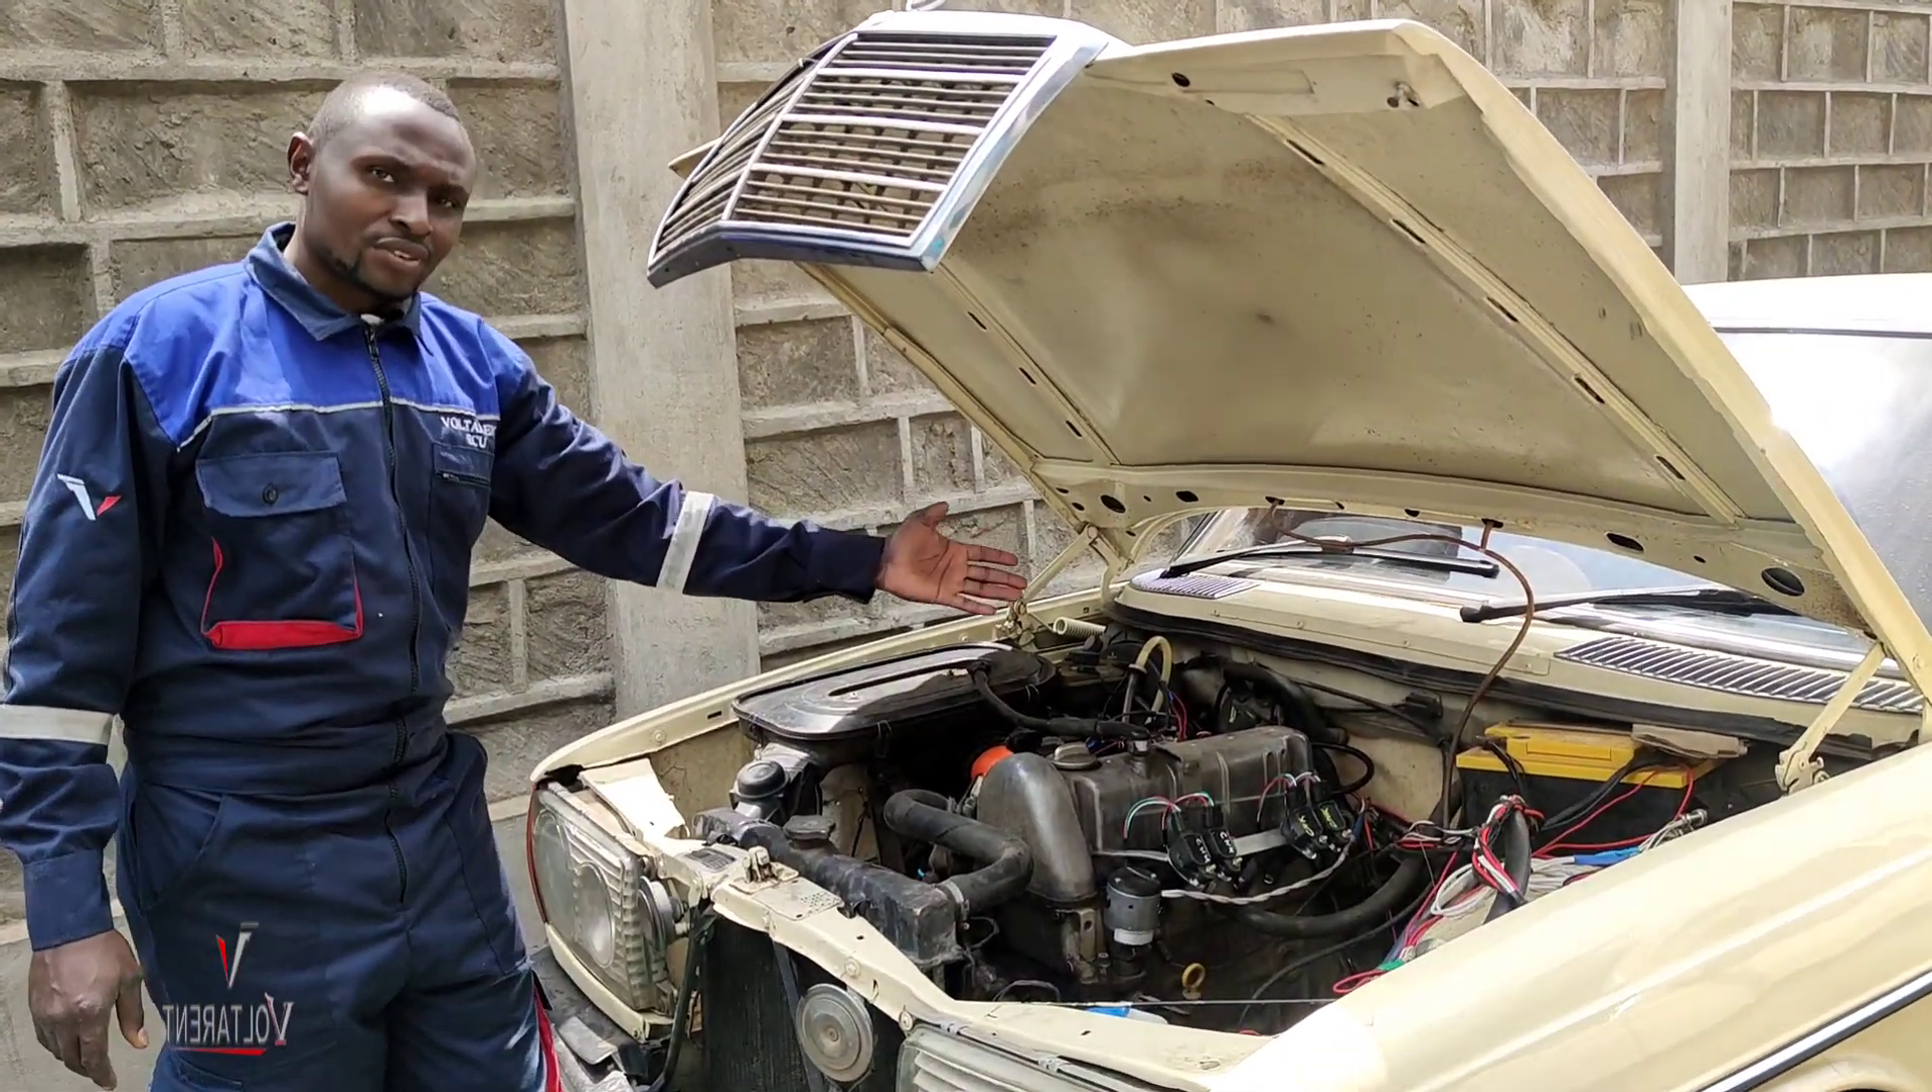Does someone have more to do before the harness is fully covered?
Yes.